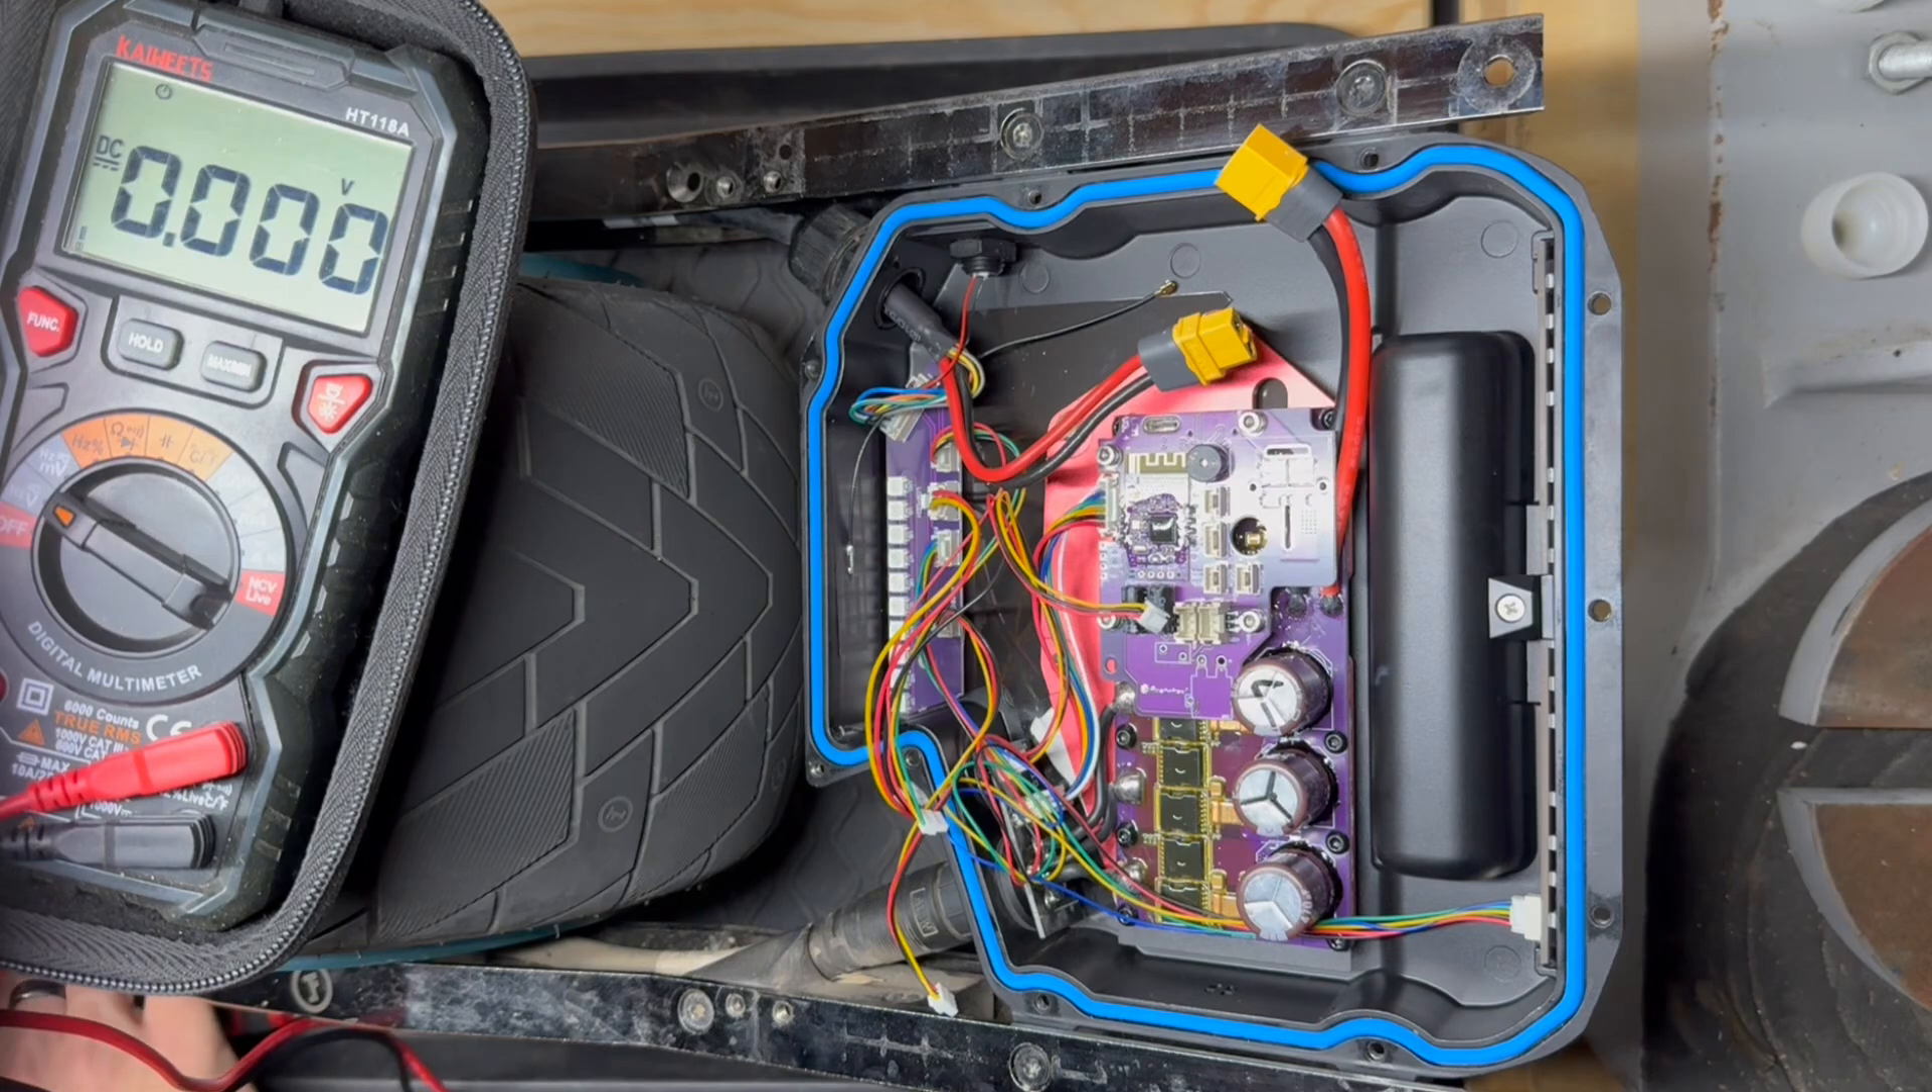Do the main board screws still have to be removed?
Yes.